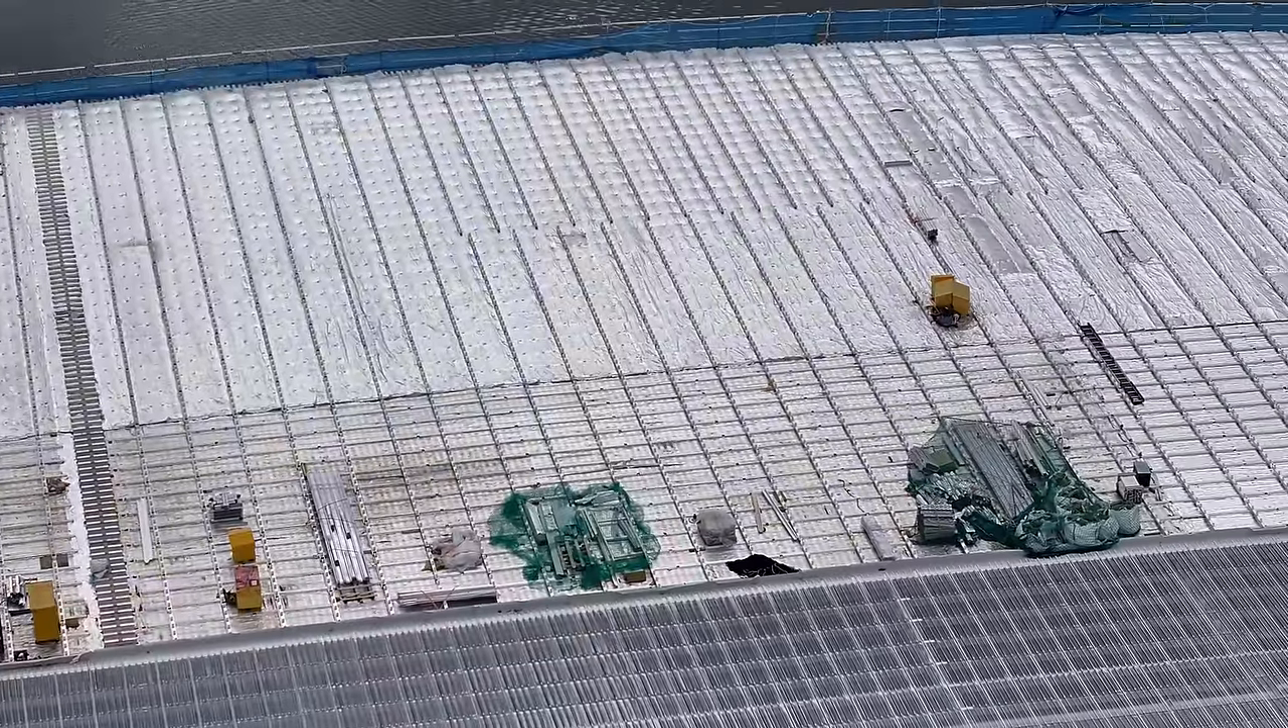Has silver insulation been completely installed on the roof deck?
No.